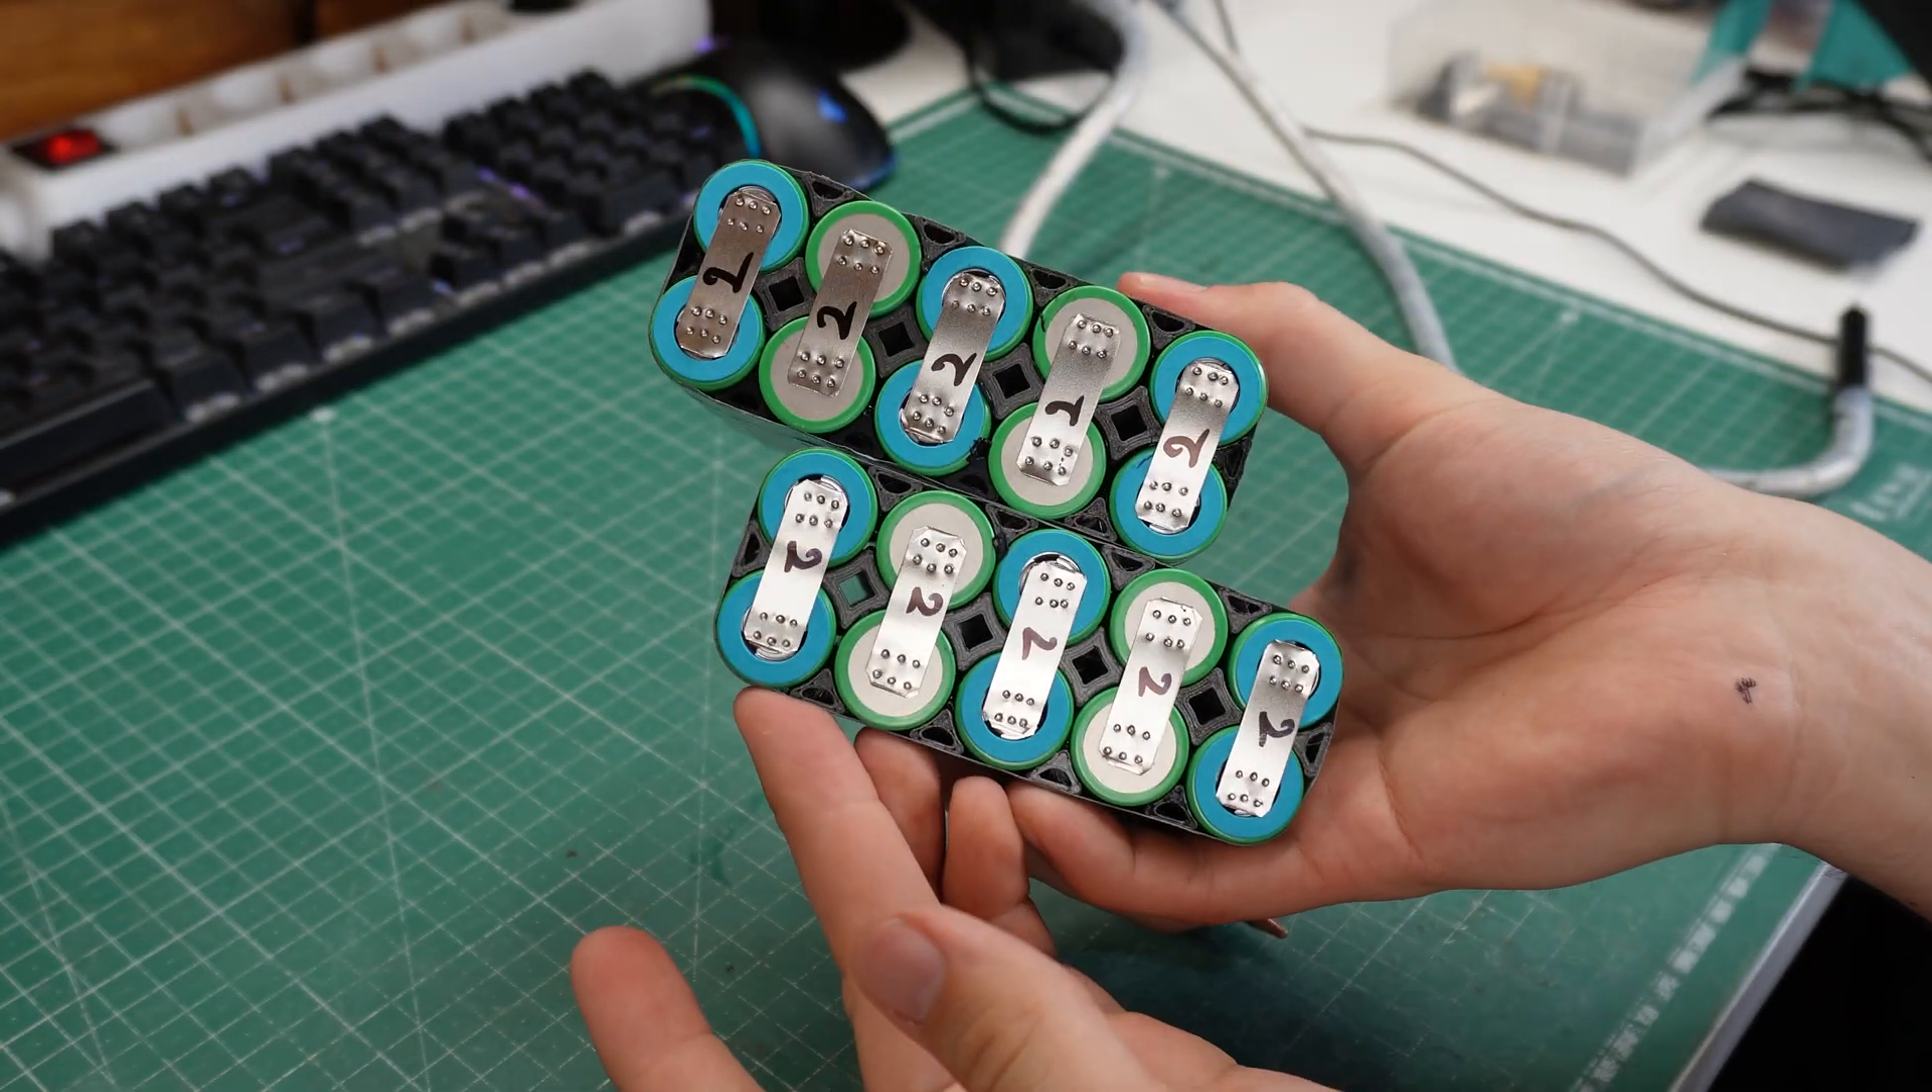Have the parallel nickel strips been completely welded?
Yes.